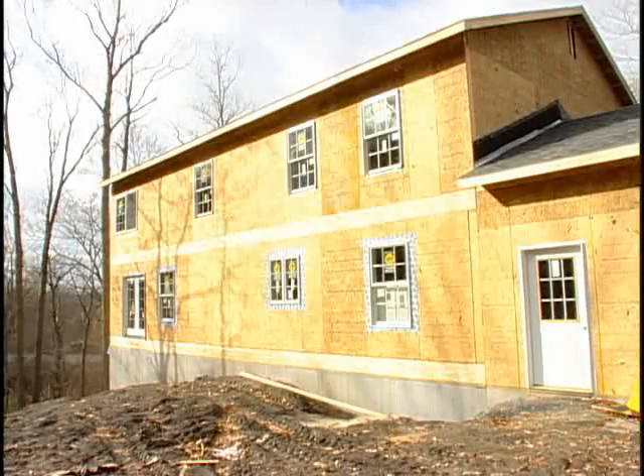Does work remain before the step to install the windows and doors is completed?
No.